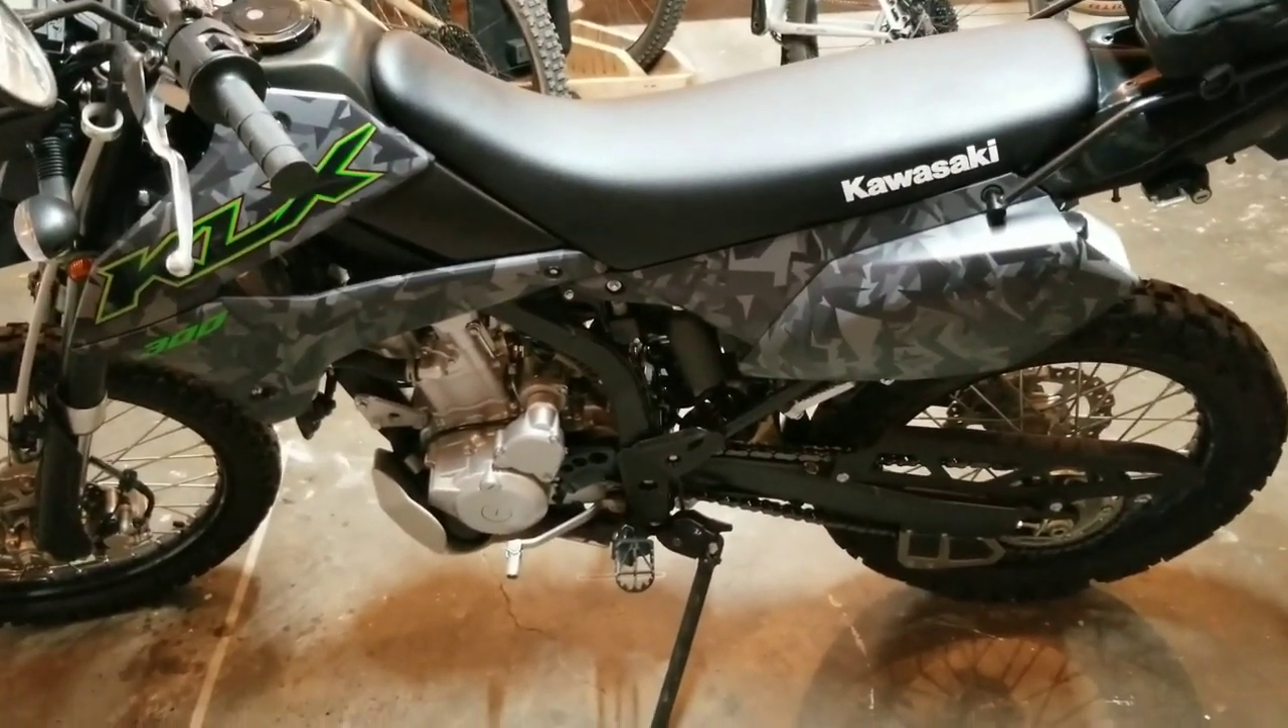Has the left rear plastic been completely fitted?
Yes.